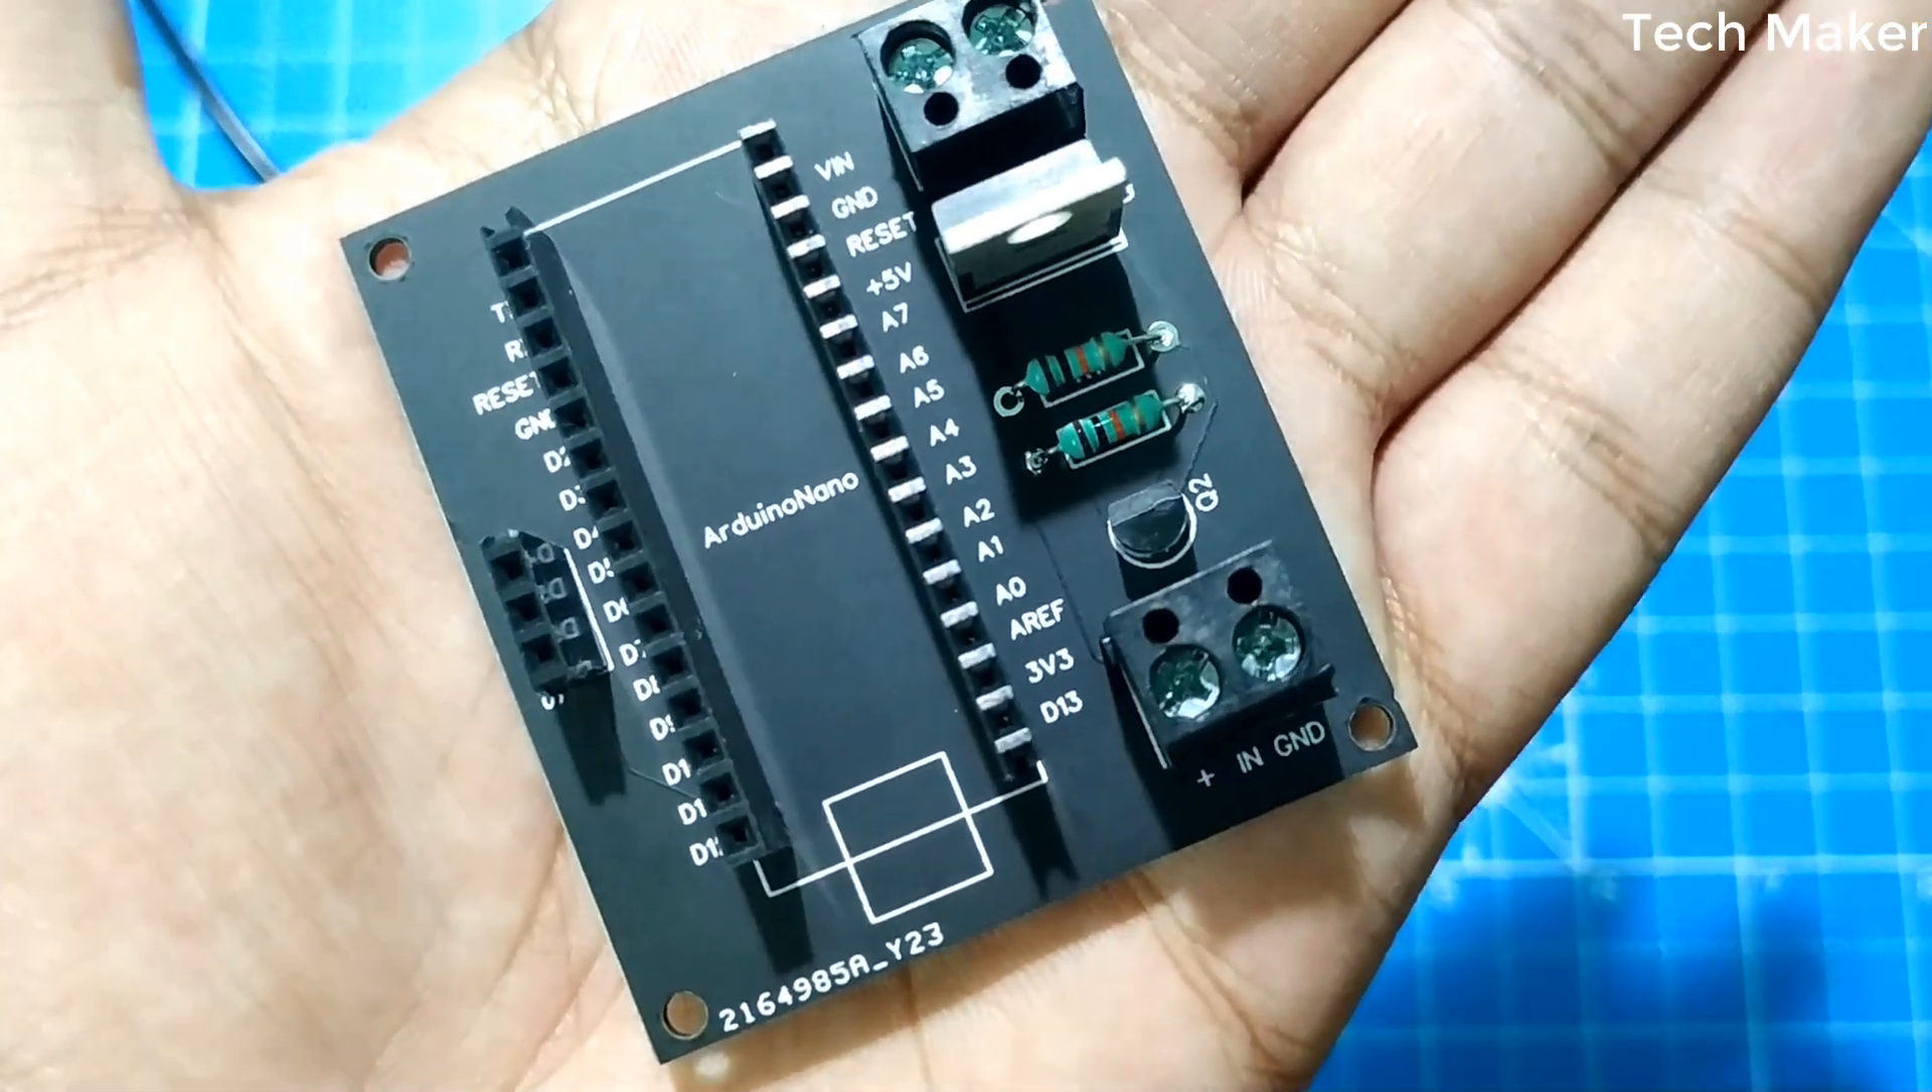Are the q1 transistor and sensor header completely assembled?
Yes.